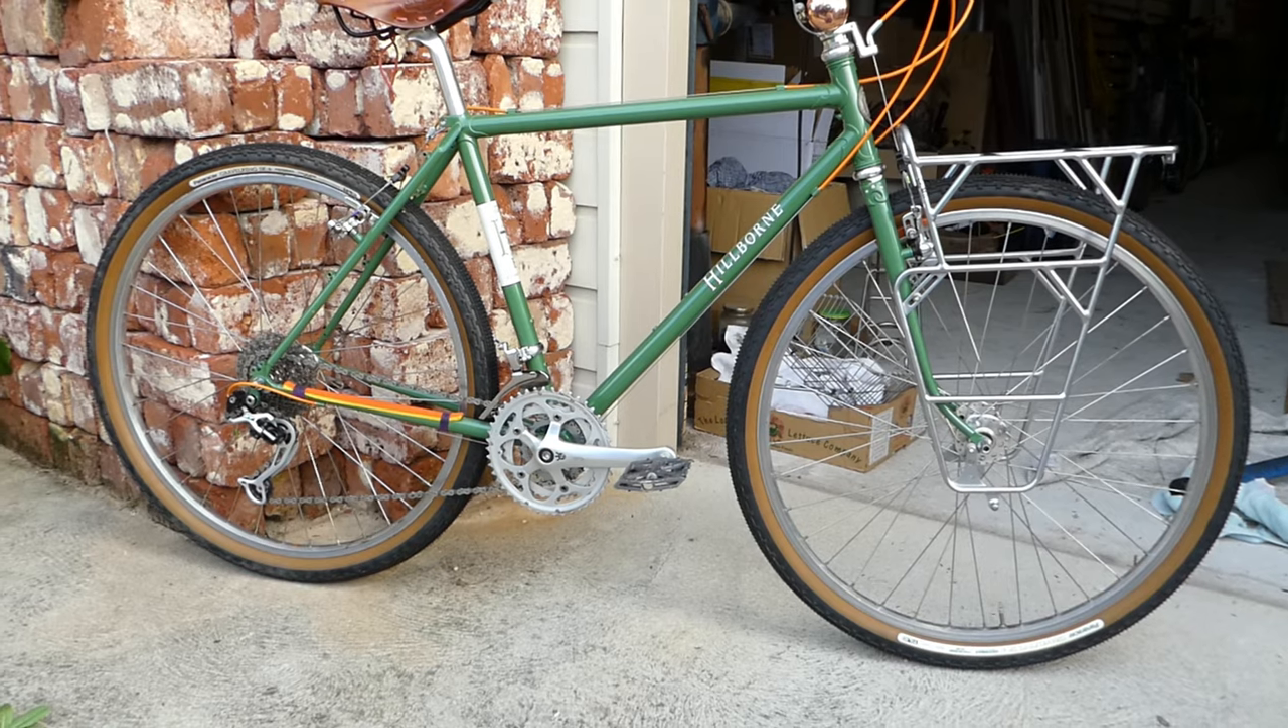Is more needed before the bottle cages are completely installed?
Yes.